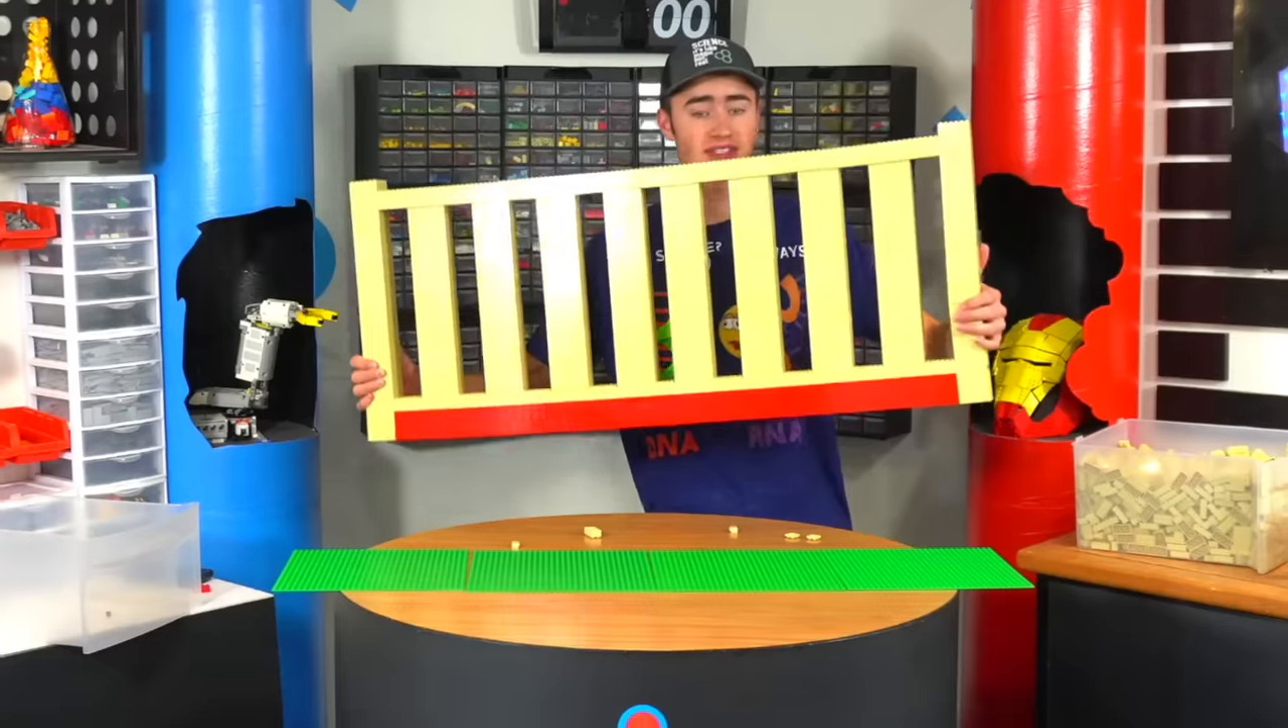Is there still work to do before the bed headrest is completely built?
No.